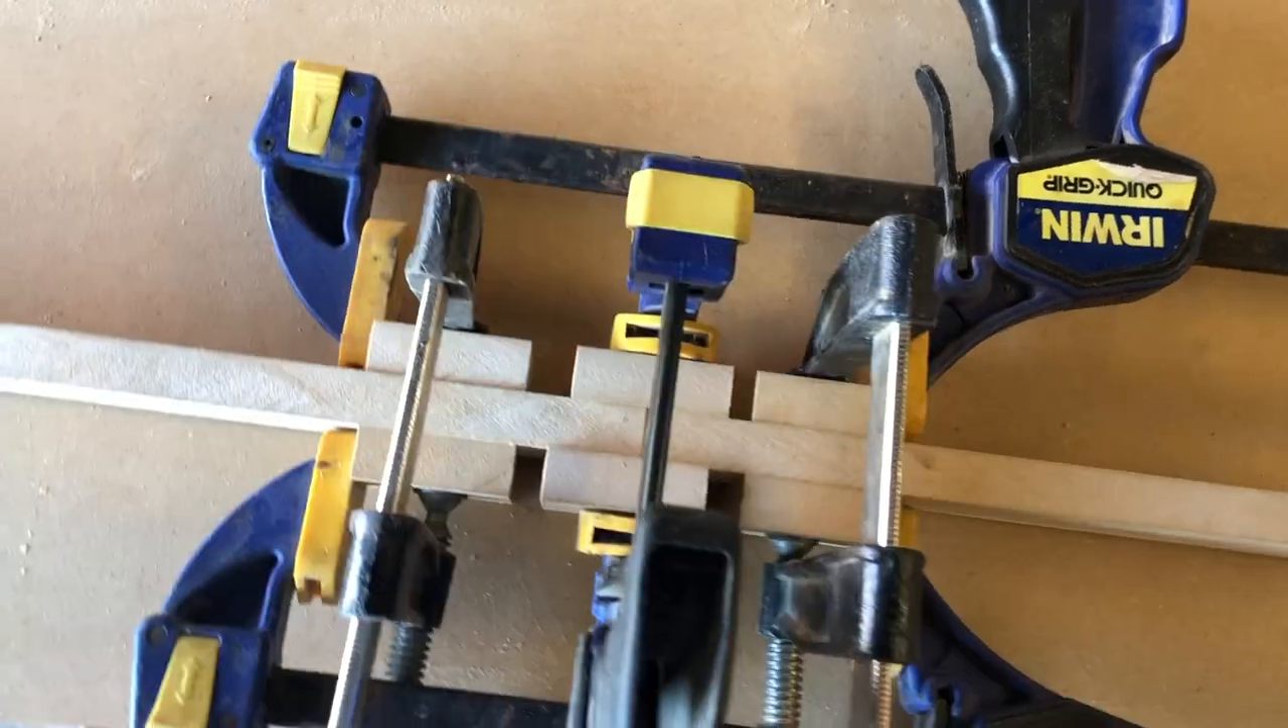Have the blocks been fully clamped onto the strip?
Yes.